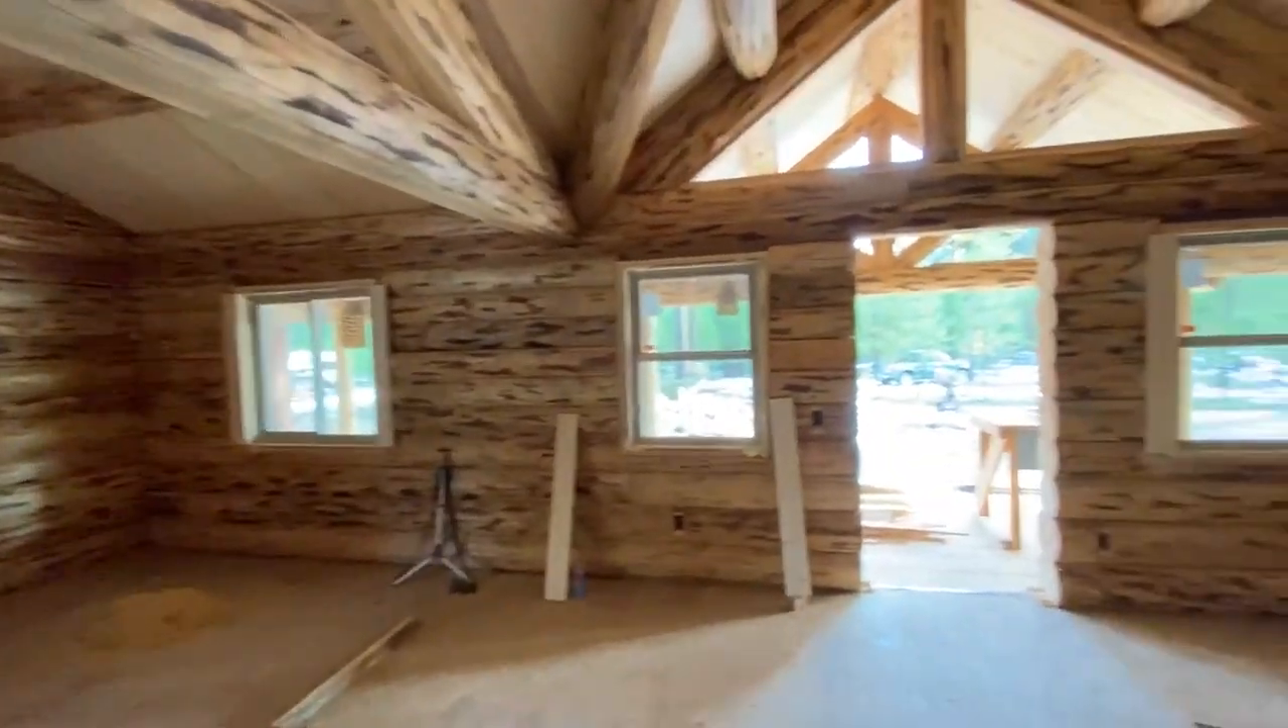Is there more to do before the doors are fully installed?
Yes.